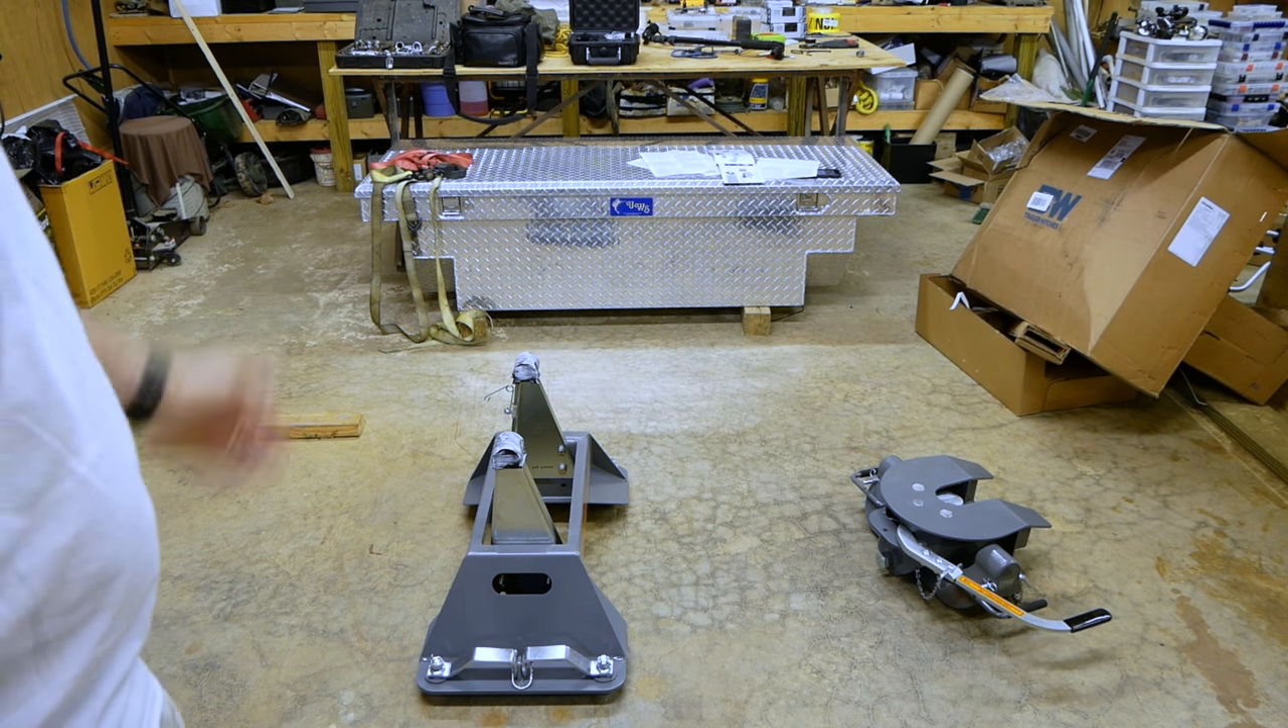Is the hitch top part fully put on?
No.